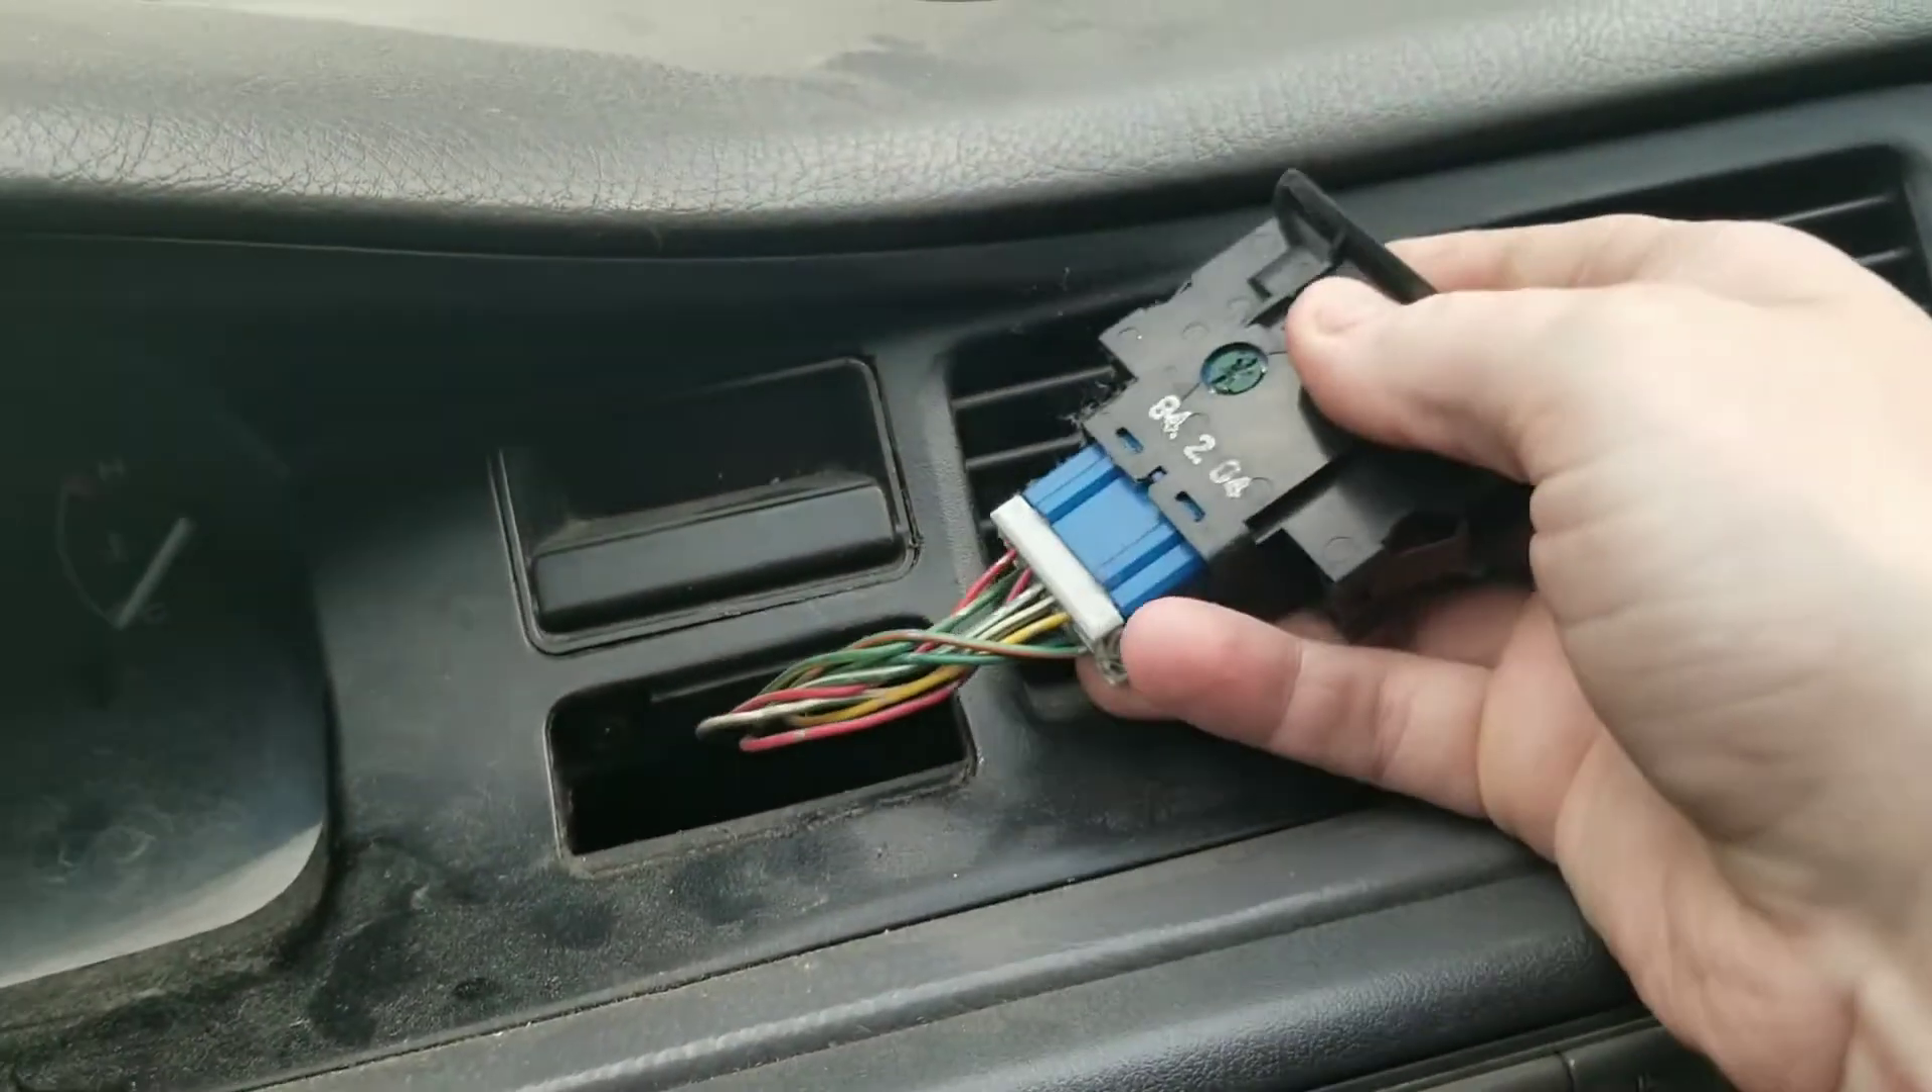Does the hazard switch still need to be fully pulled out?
No.